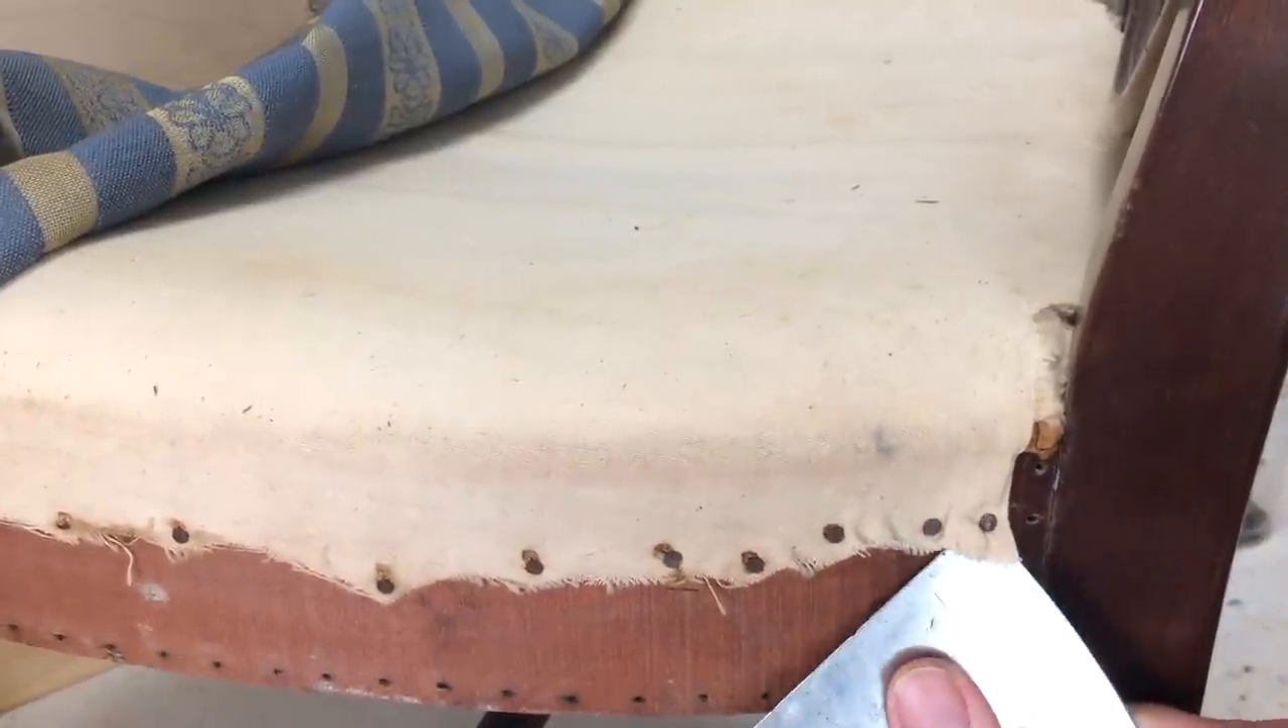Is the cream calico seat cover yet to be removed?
Yes.